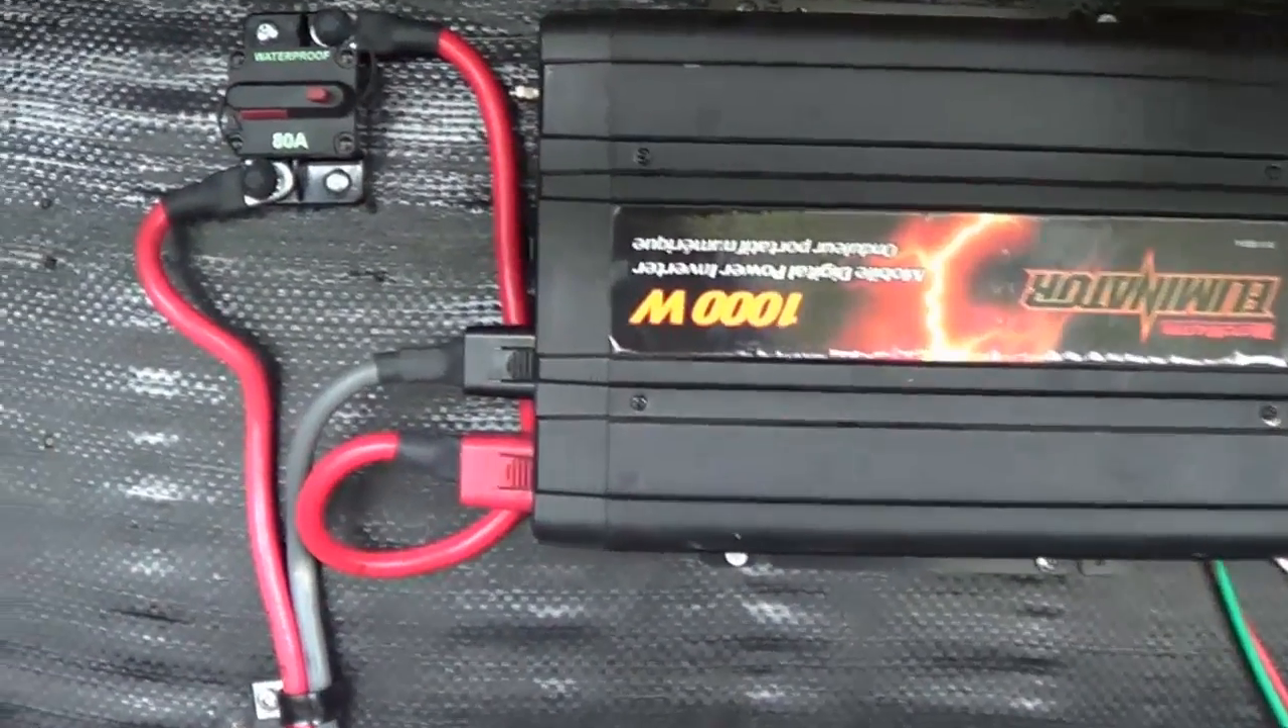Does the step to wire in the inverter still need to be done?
No.